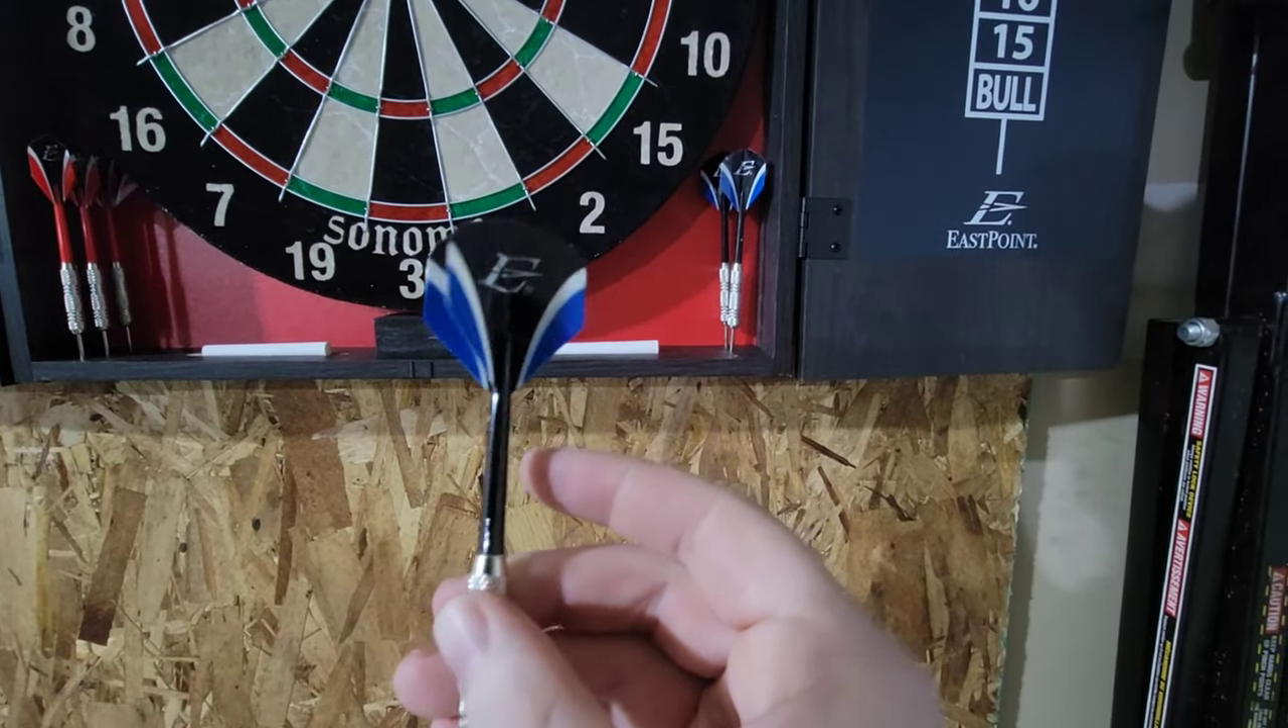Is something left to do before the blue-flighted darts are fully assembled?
No.